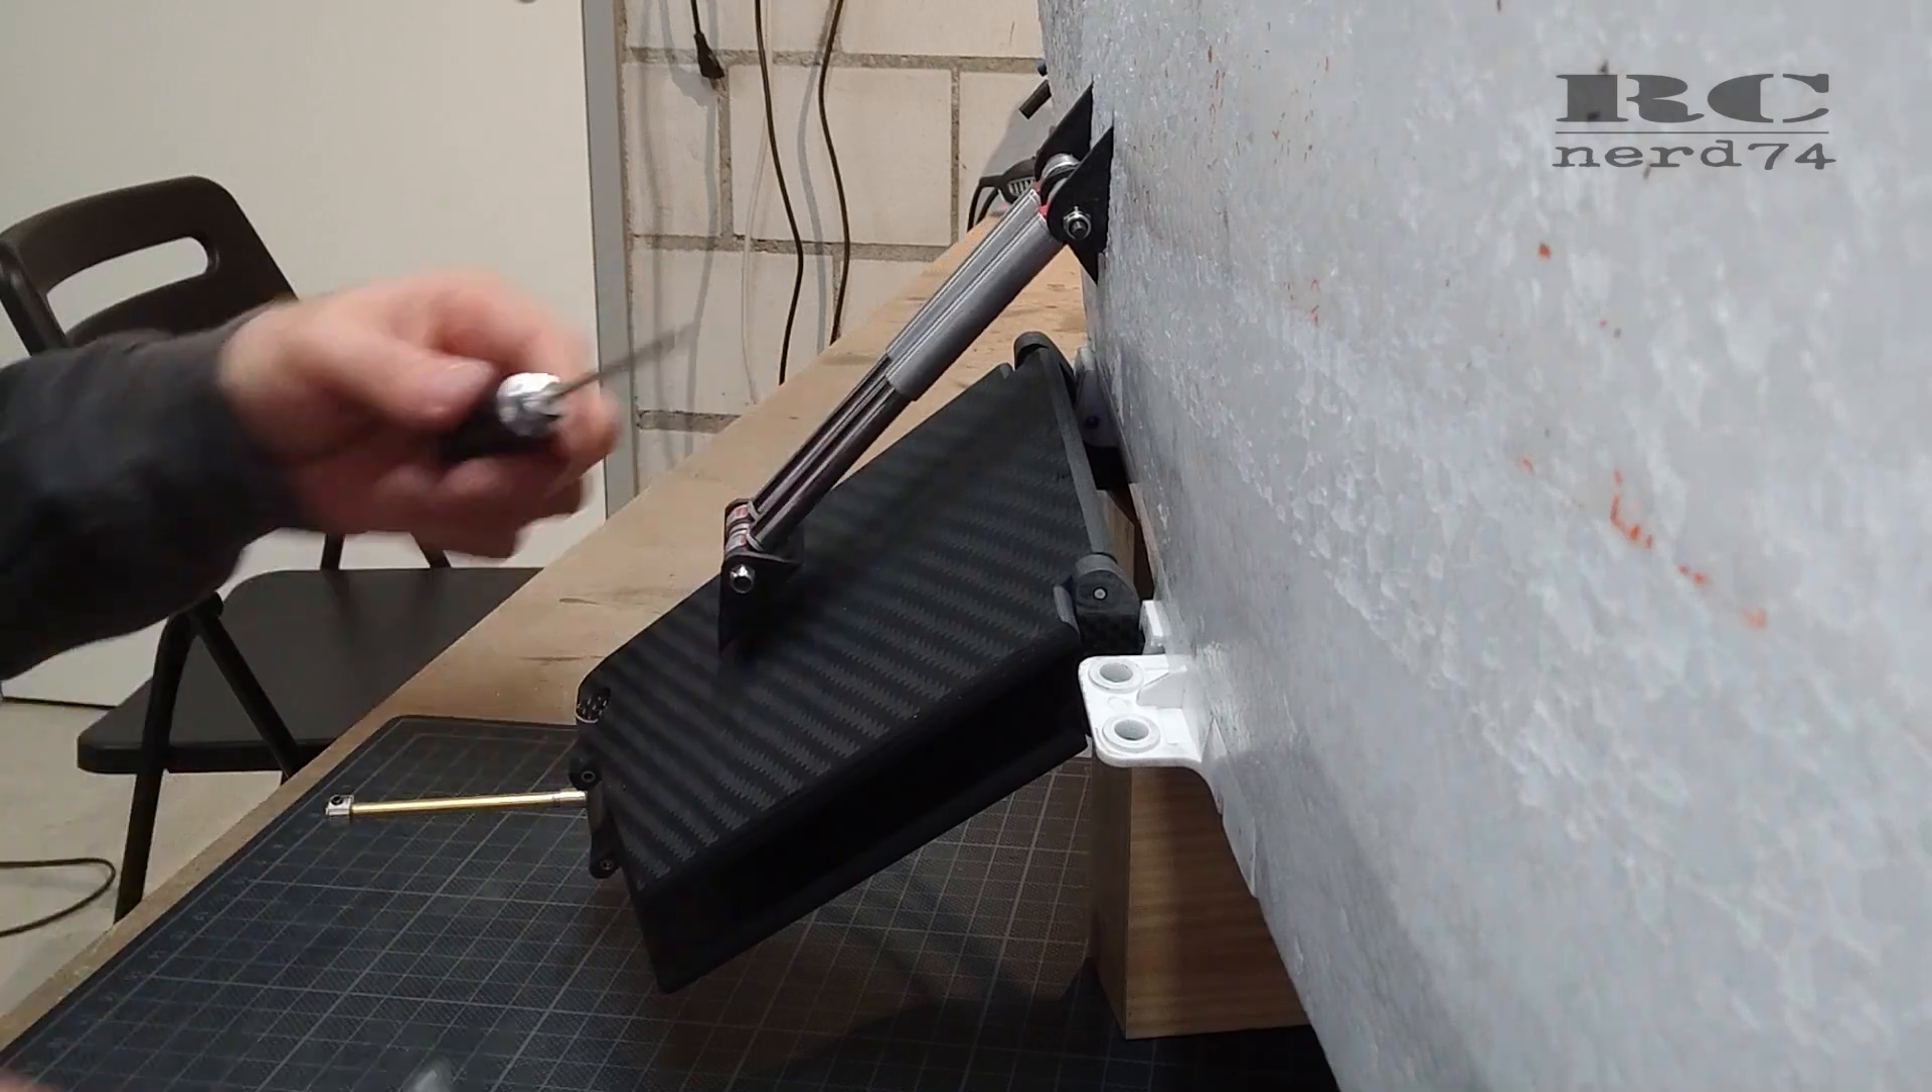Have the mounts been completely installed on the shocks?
Yes.